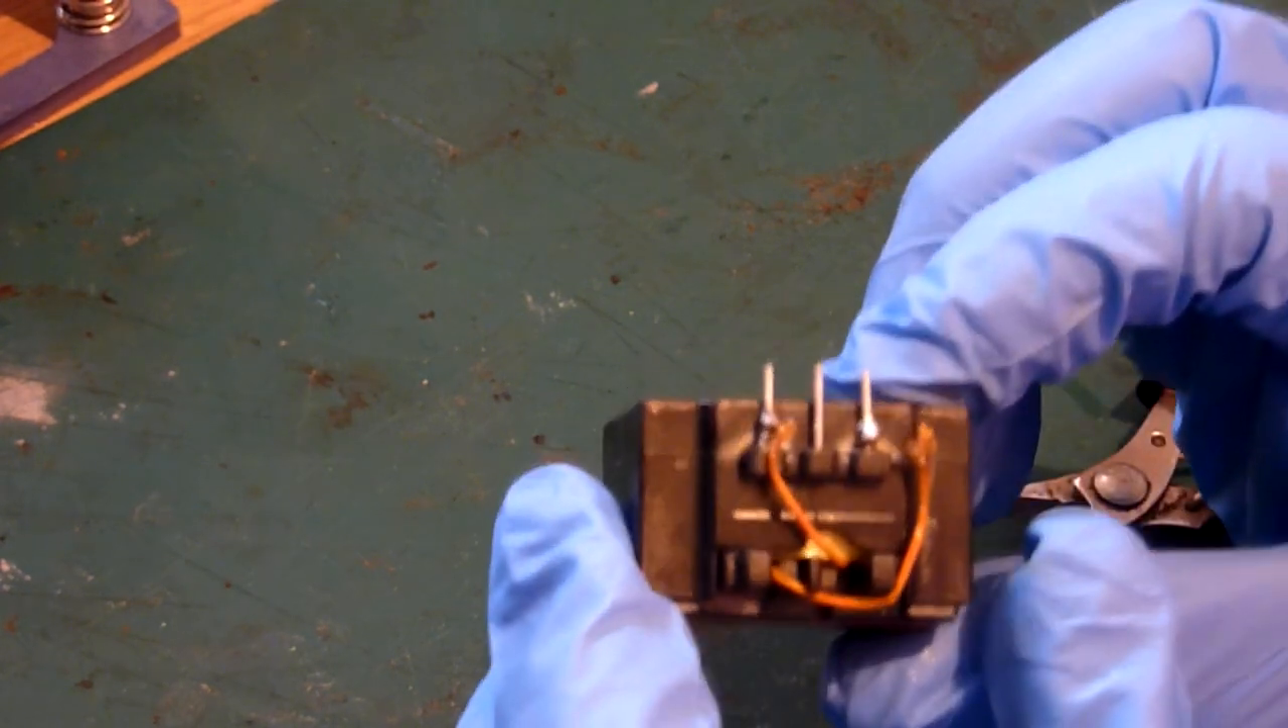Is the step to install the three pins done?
Yes.